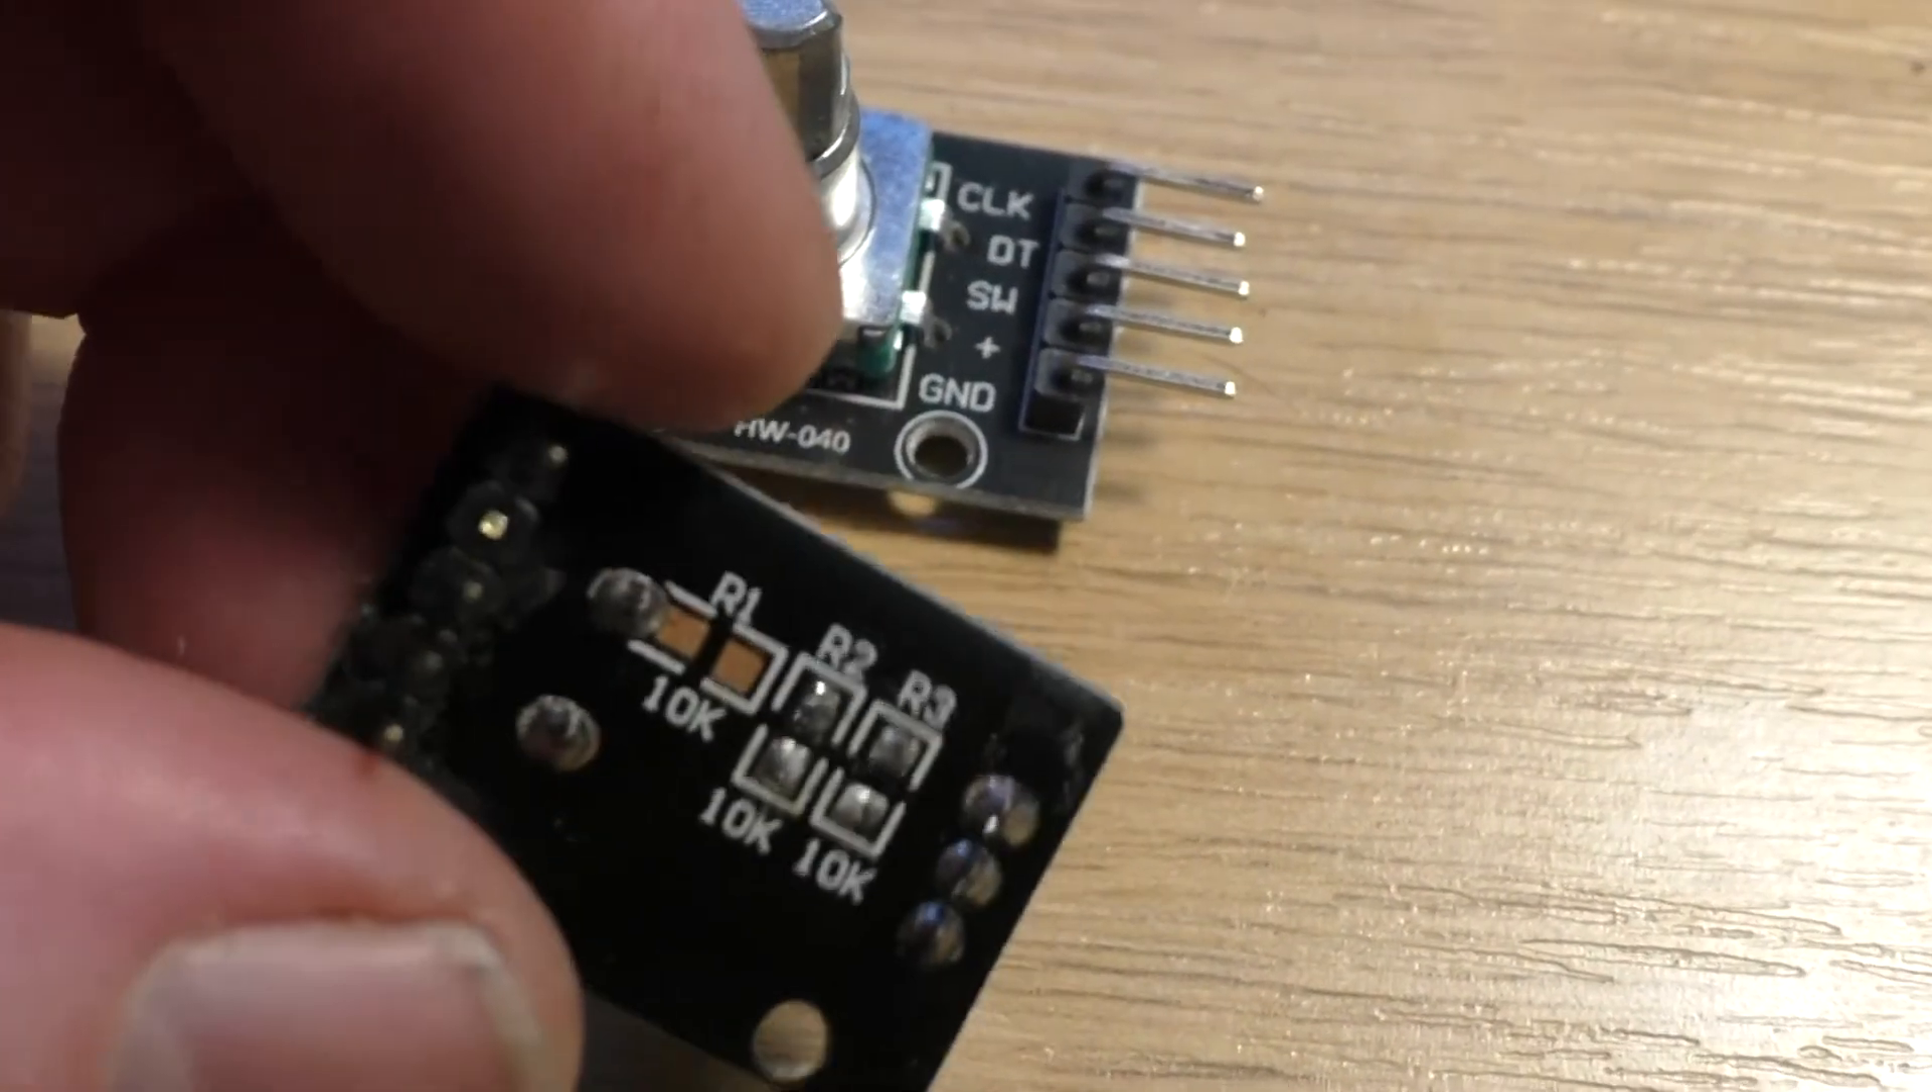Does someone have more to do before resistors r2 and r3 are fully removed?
No.